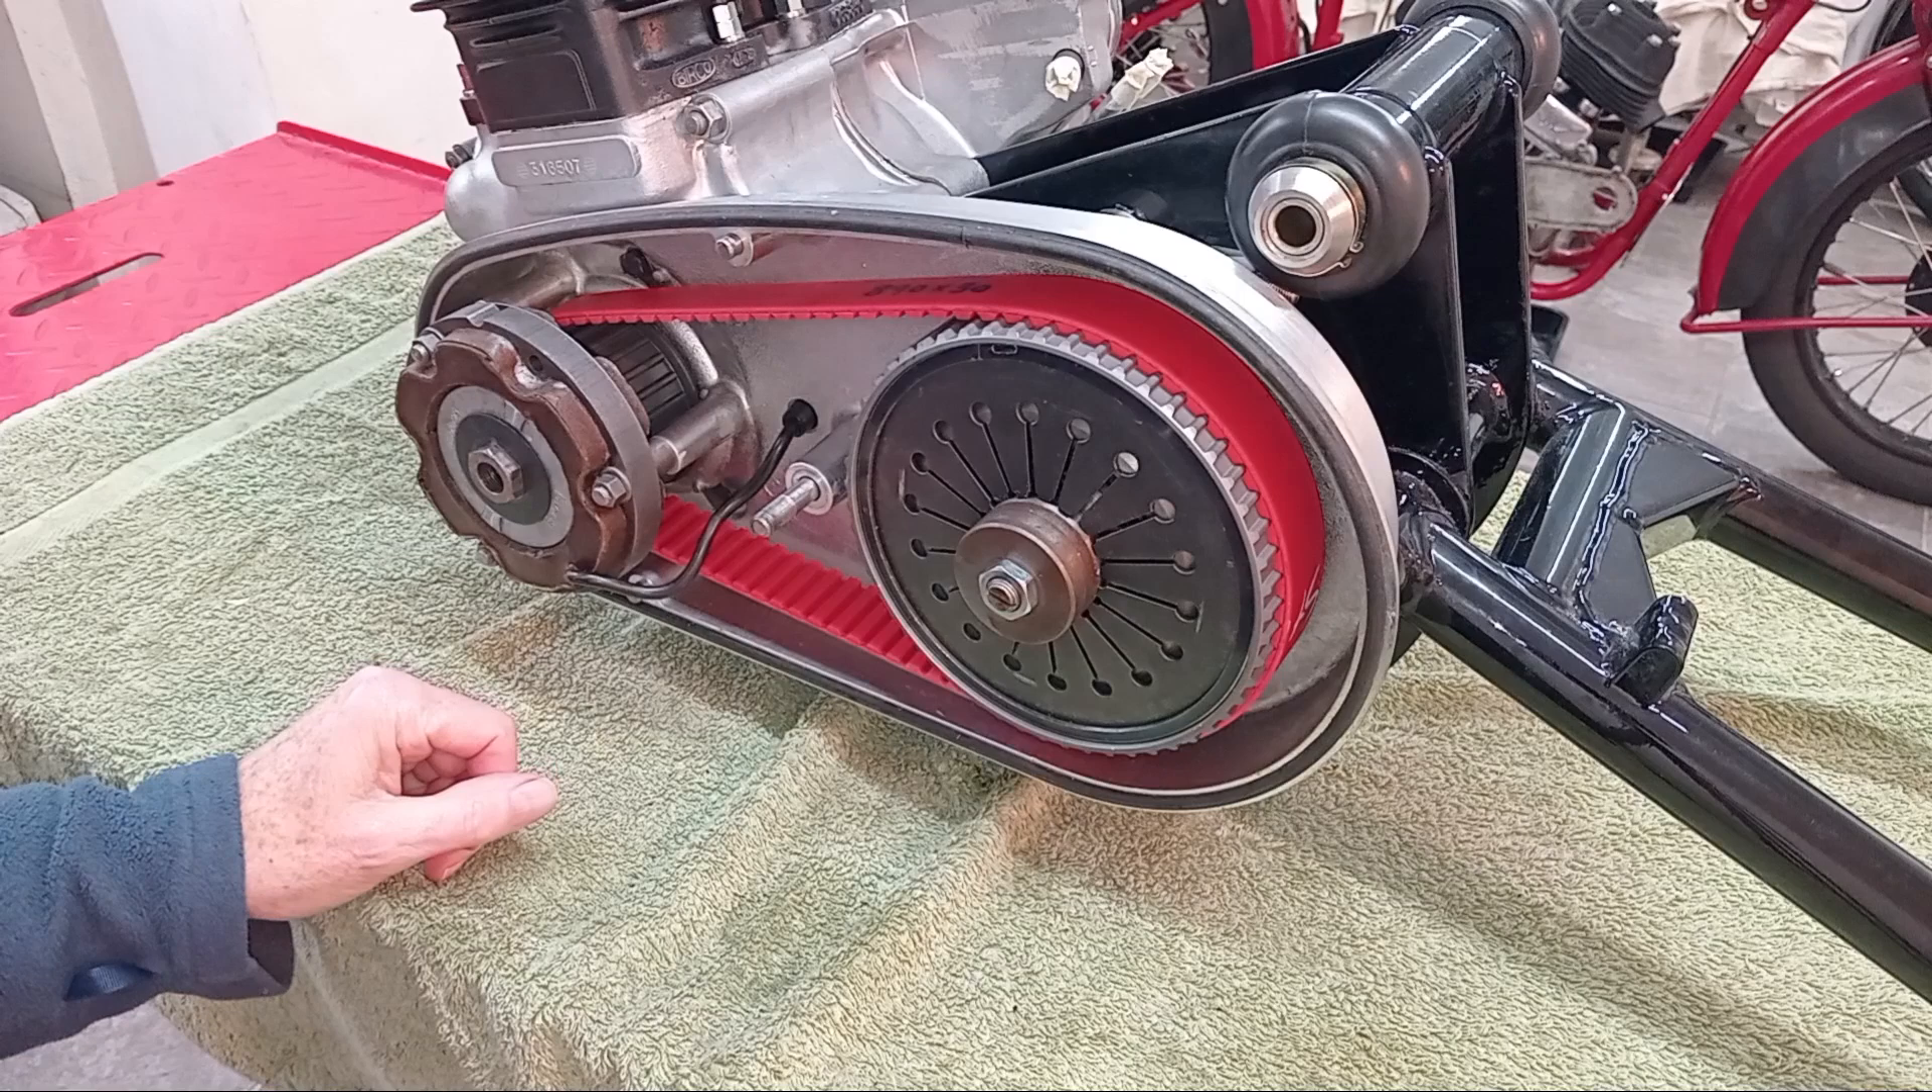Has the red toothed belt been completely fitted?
Yes.